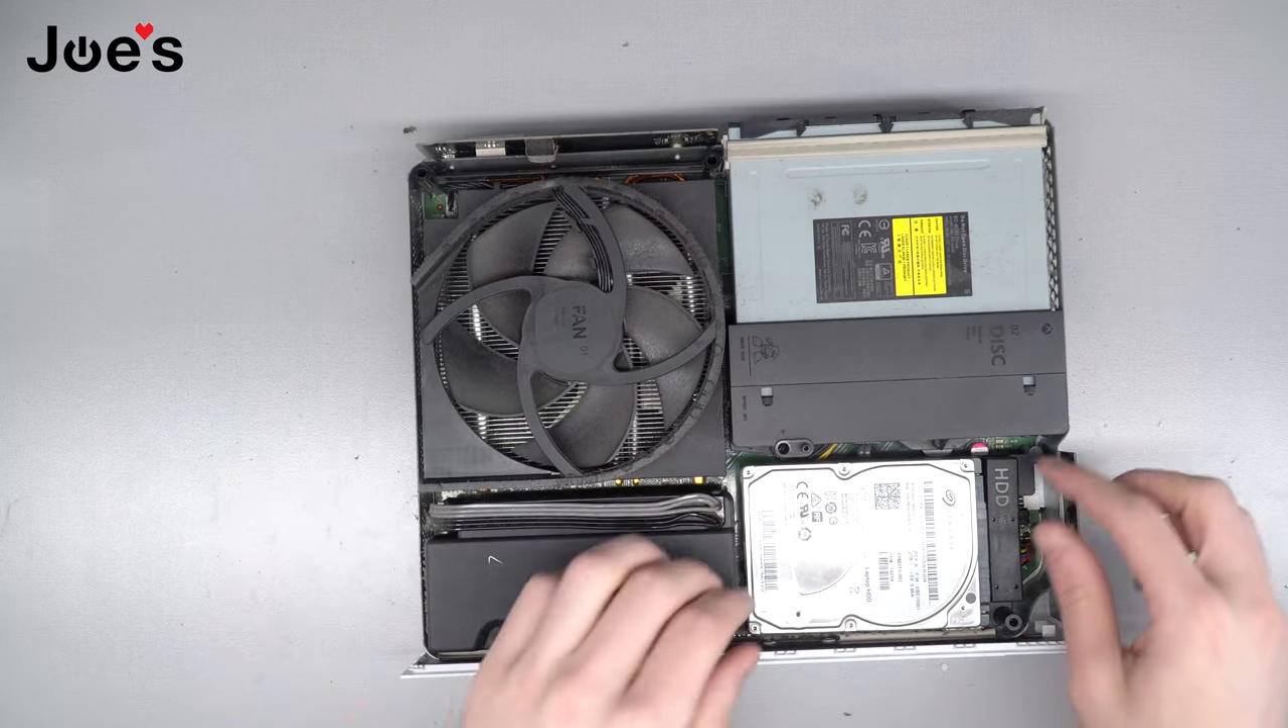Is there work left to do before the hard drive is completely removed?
Yes.